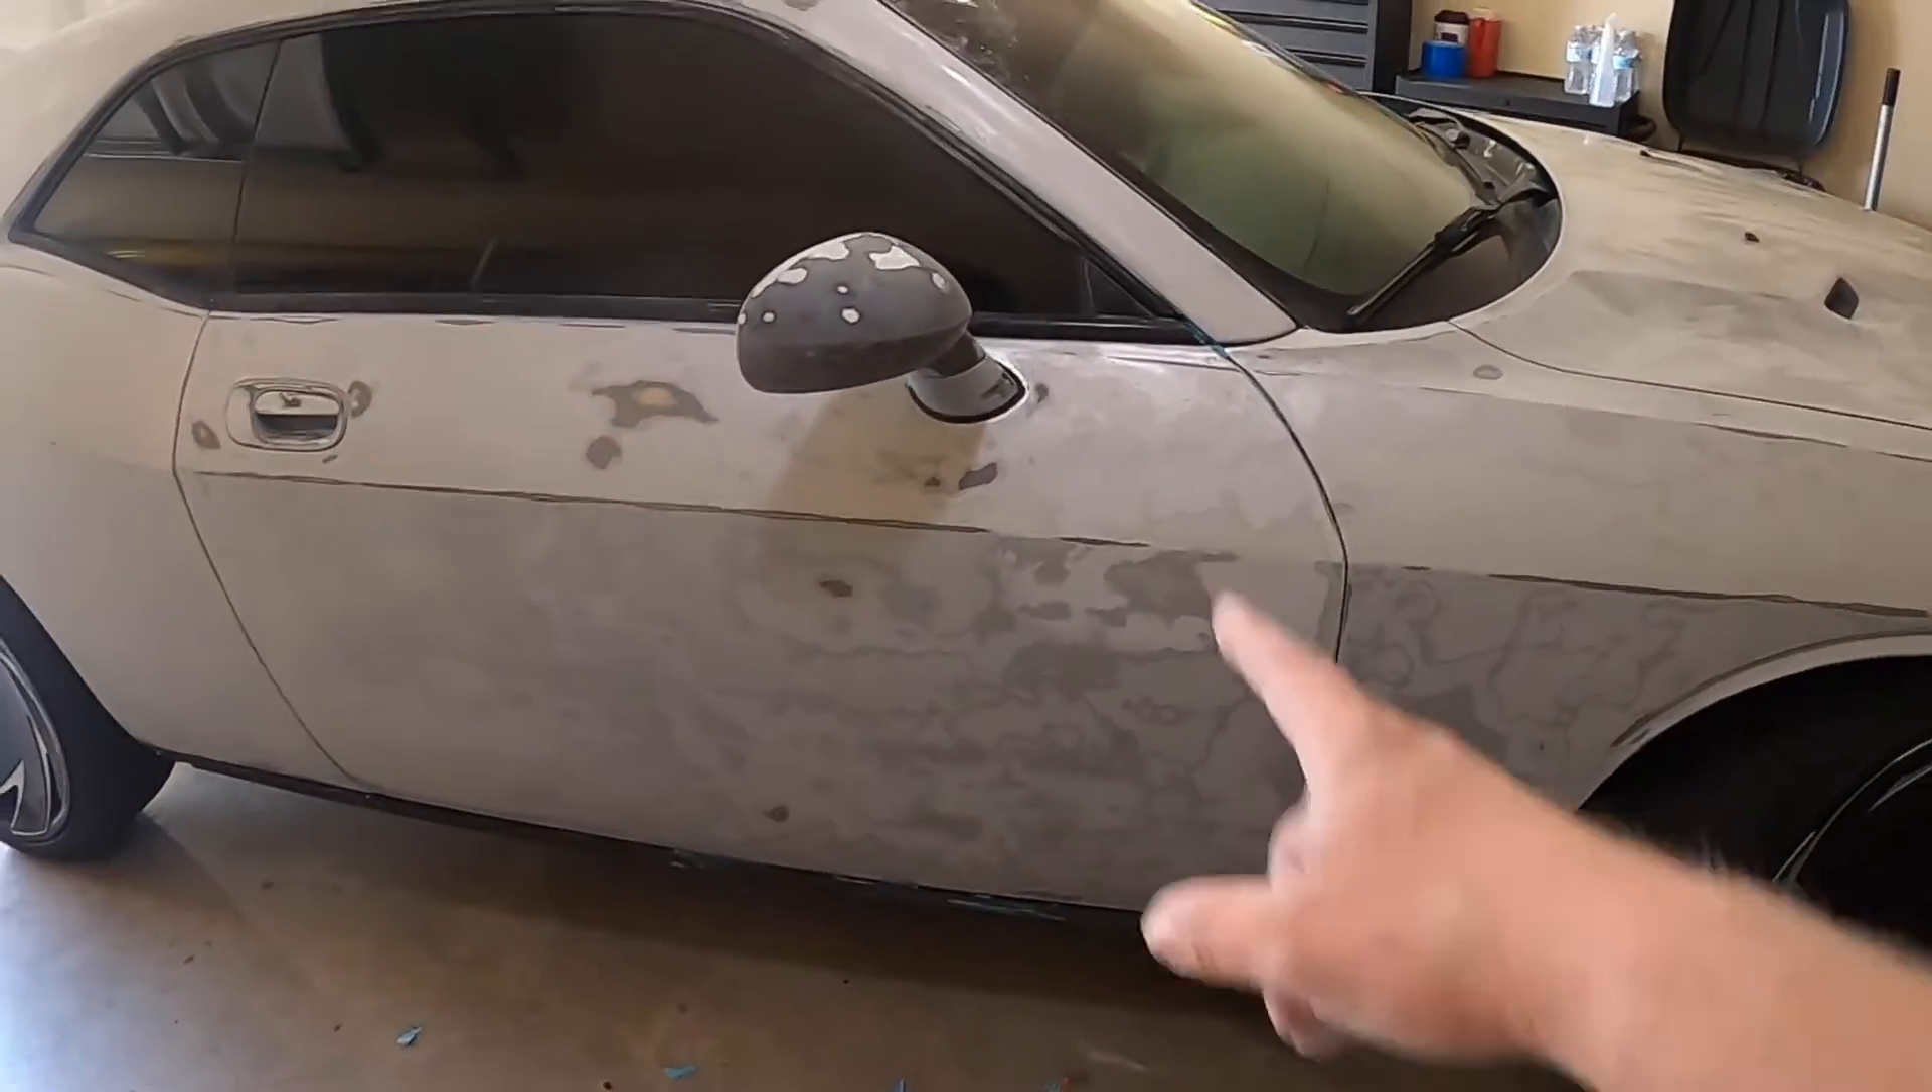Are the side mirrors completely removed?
No.